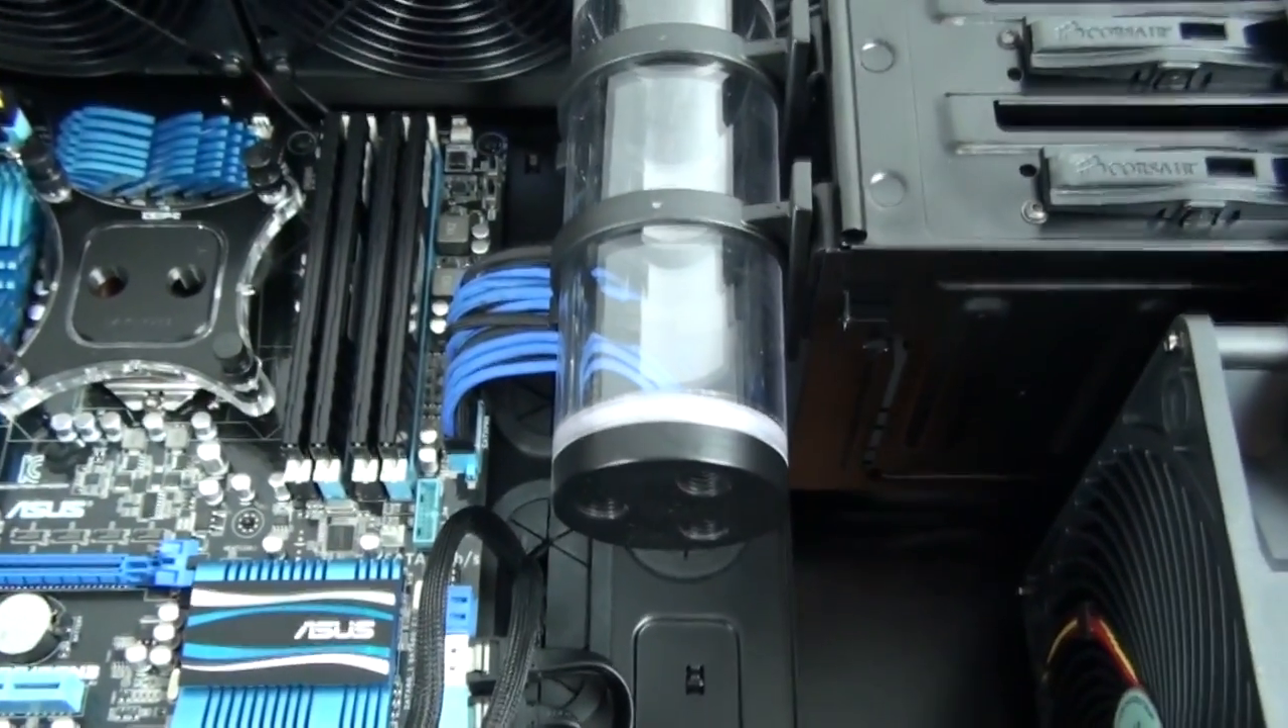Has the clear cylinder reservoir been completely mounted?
Yes.